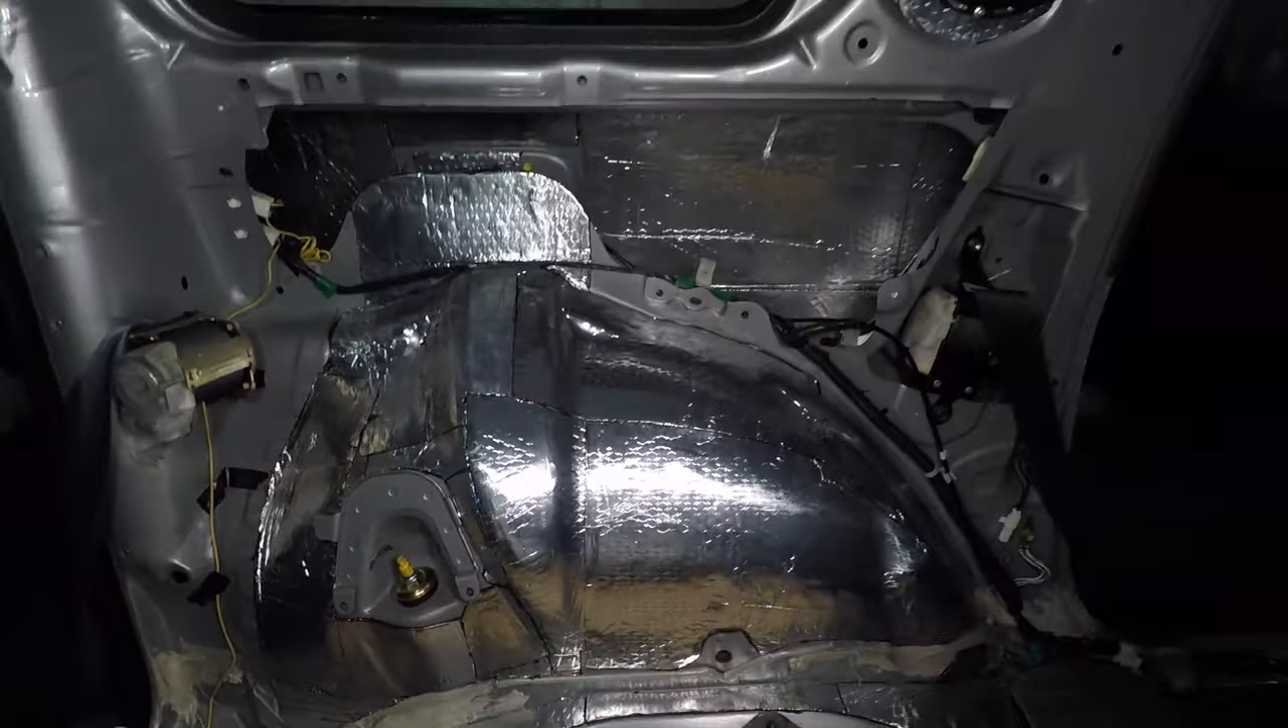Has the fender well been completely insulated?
Yes.